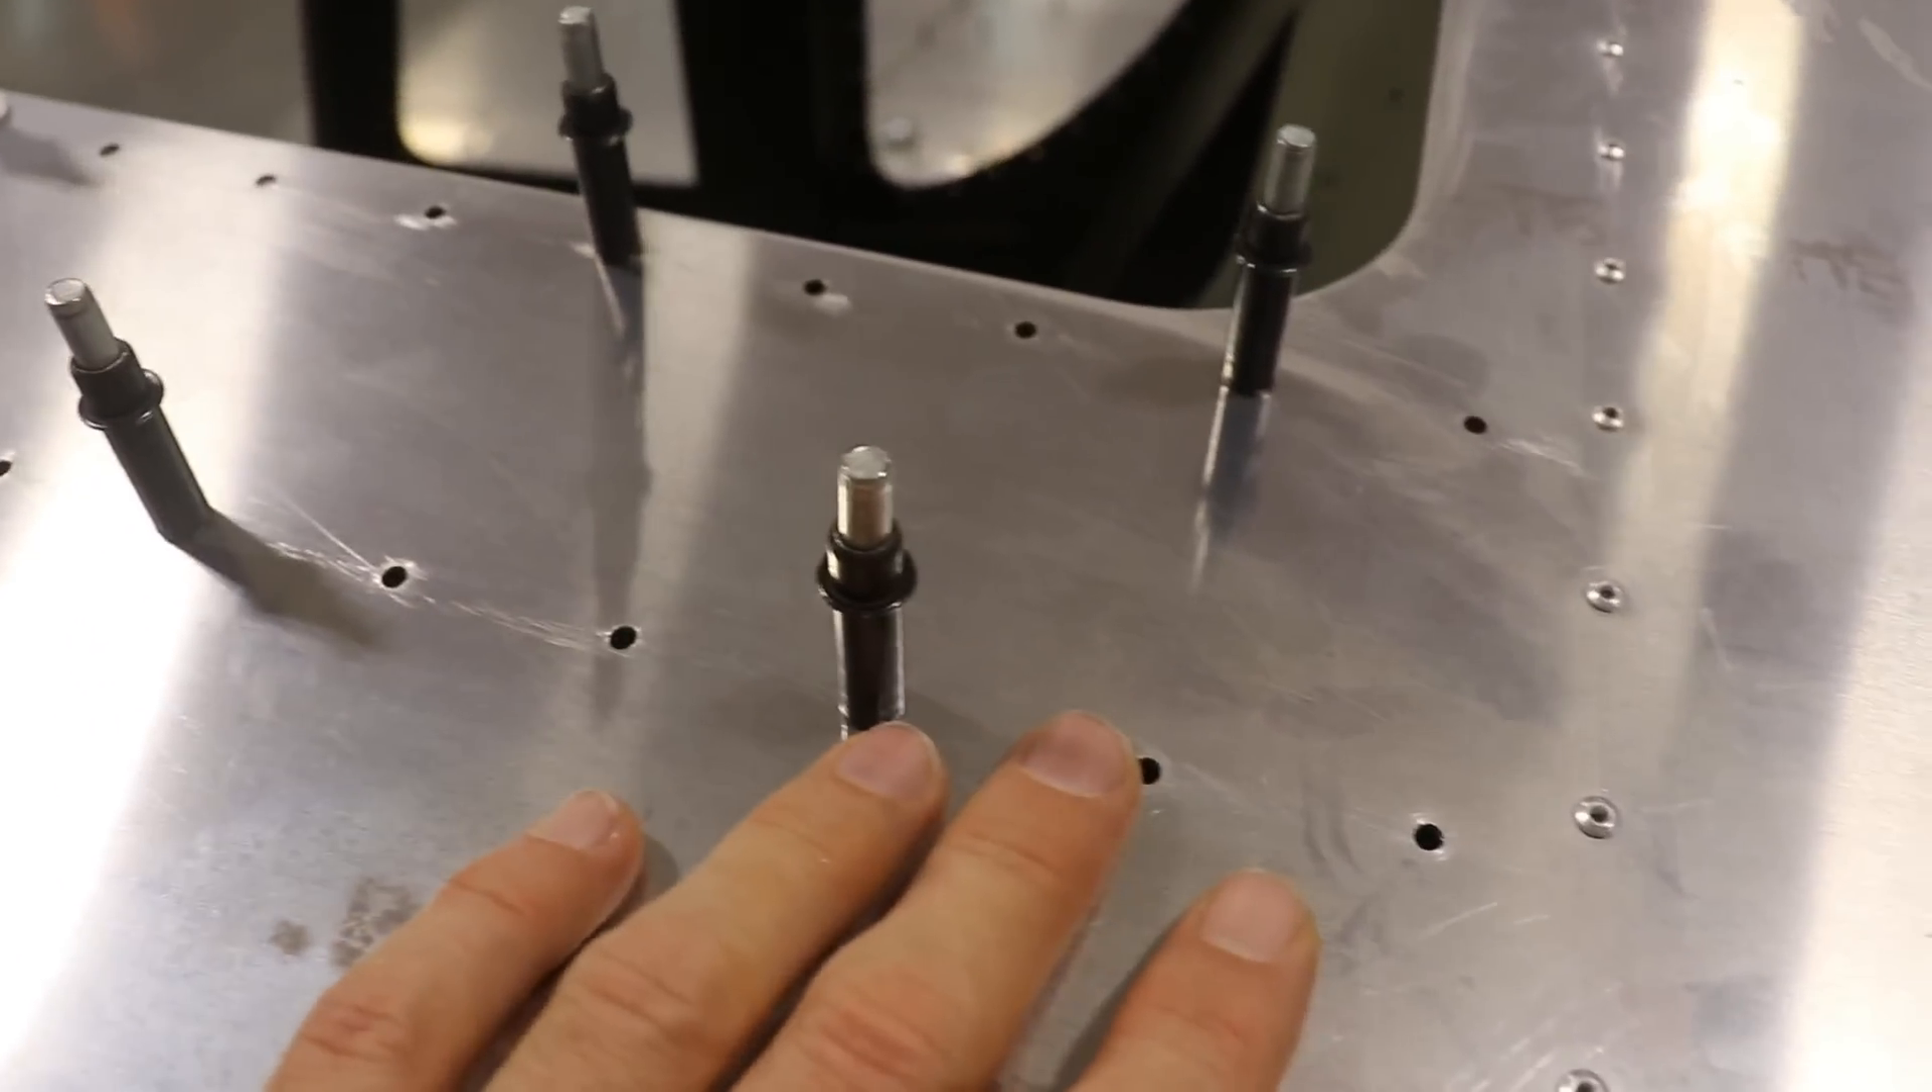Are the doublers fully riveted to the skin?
No.